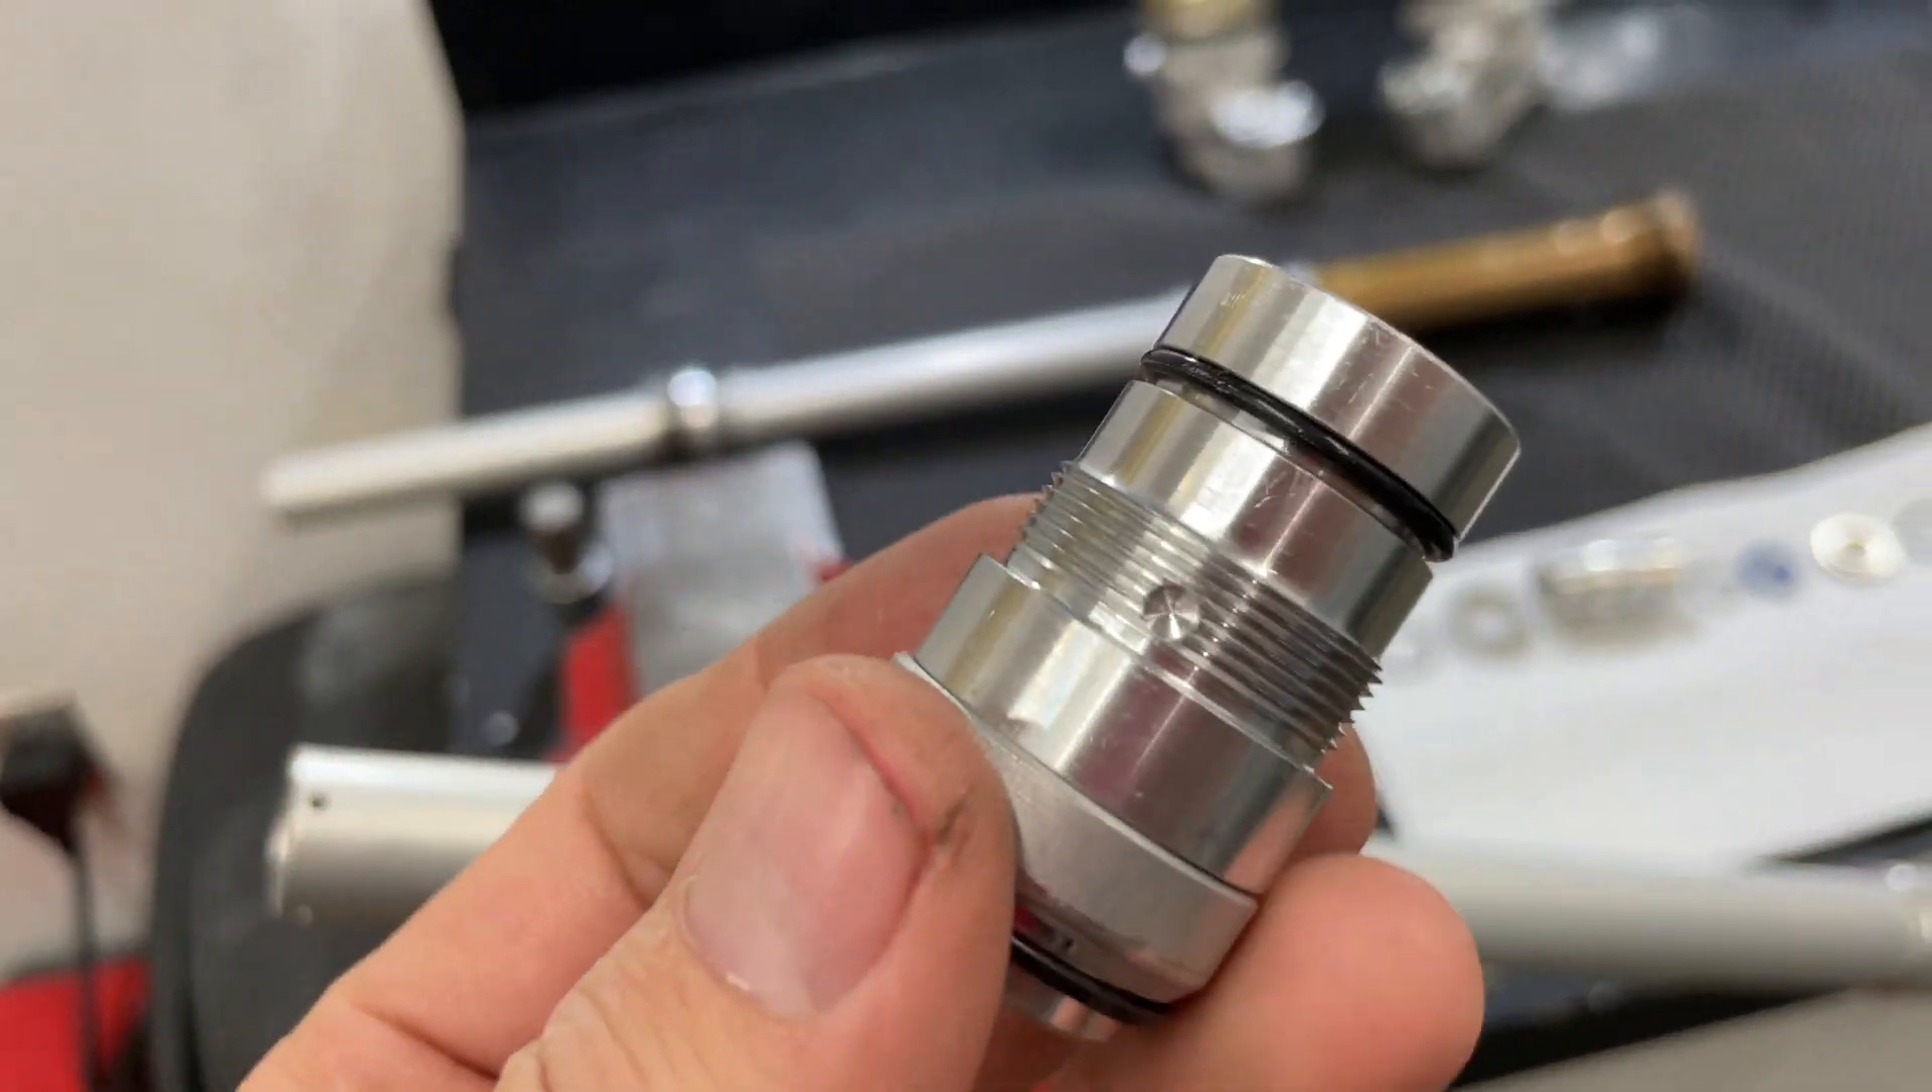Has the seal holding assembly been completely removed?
Yes.